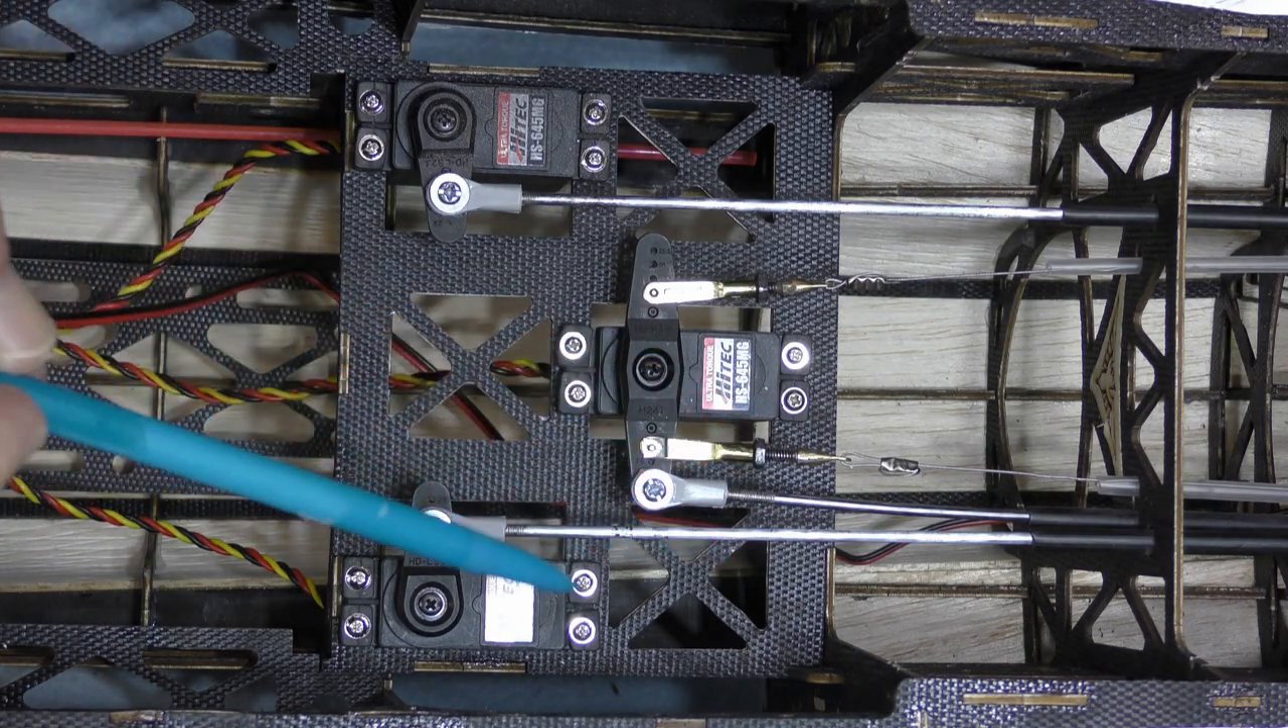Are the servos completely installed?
Yes.